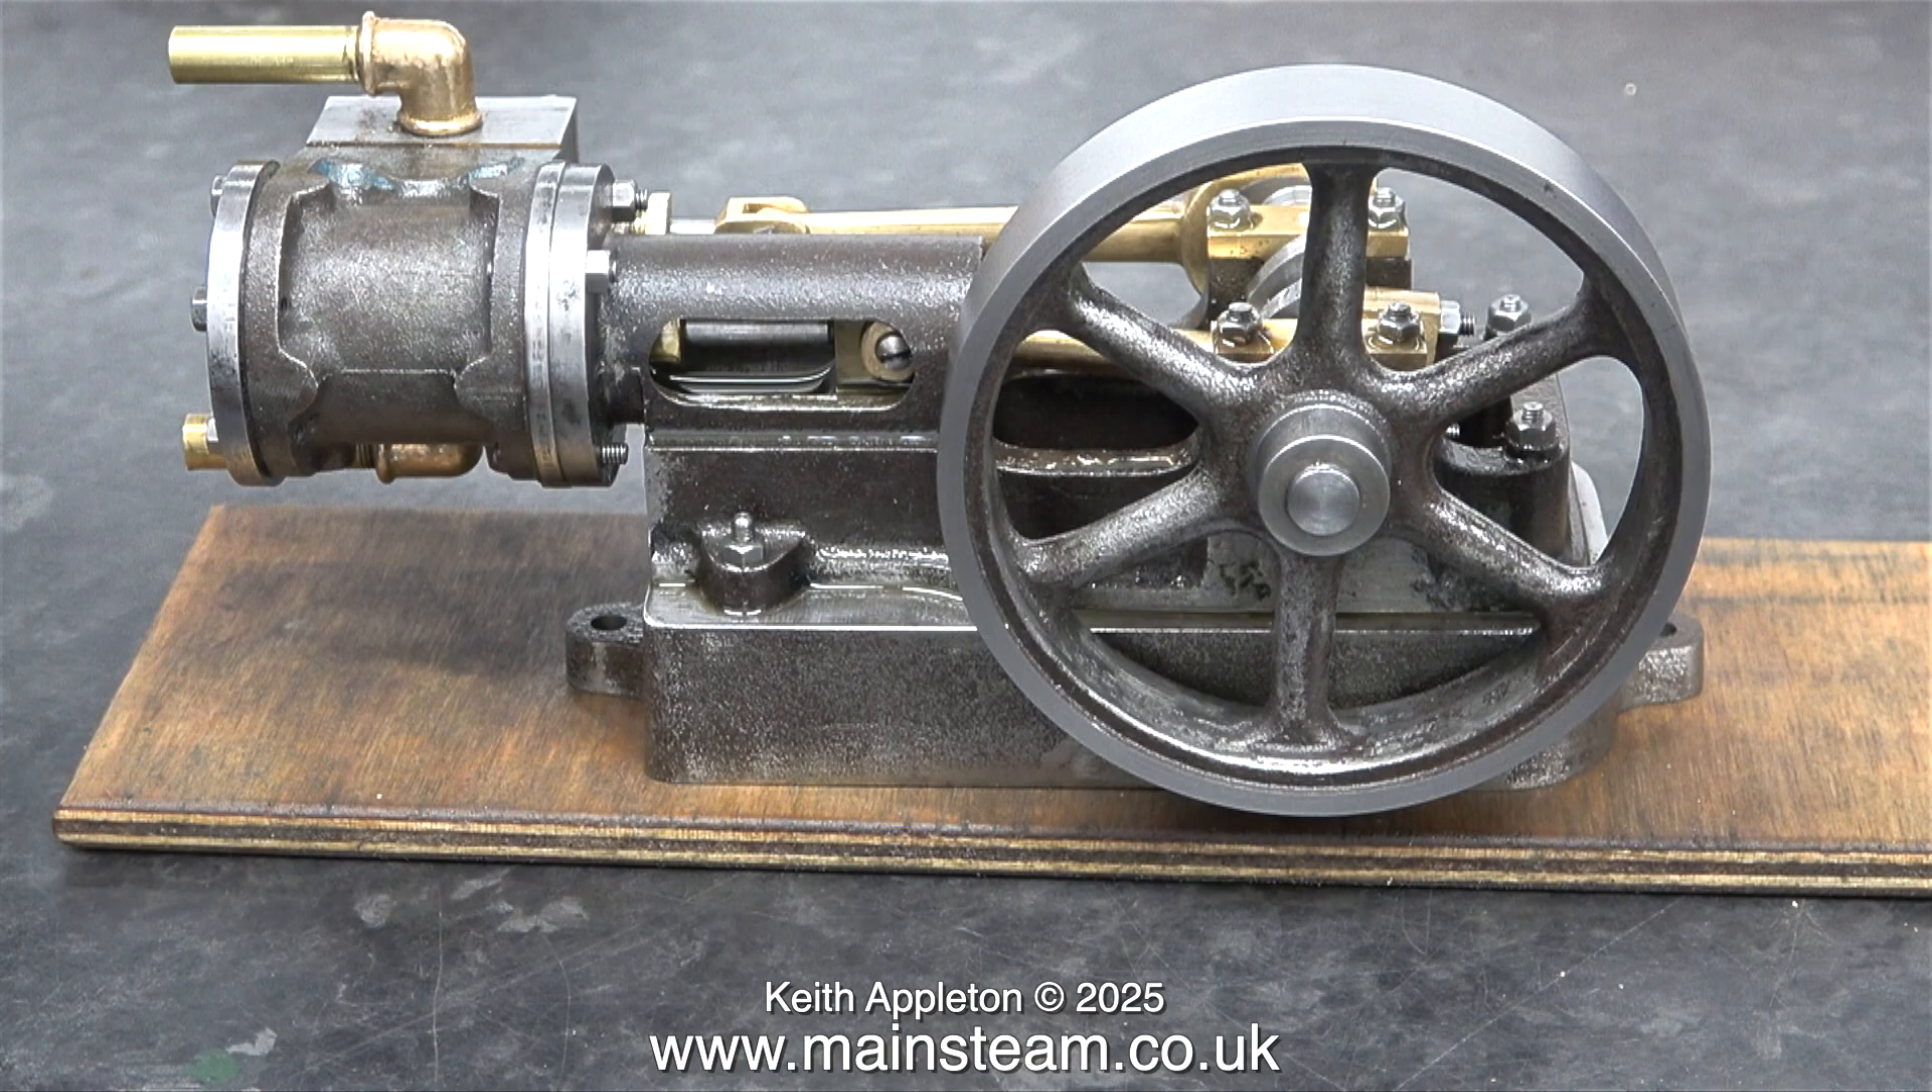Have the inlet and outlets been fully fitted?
Yes.